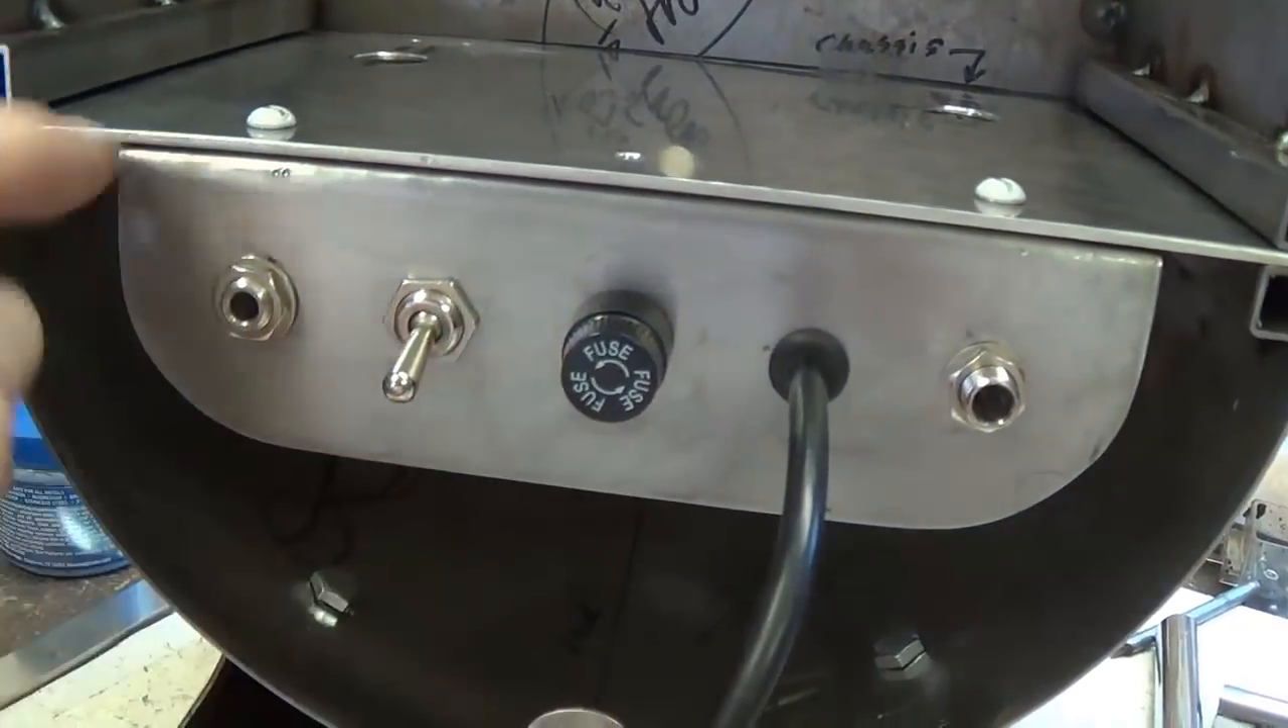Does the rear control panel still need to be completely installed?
No.